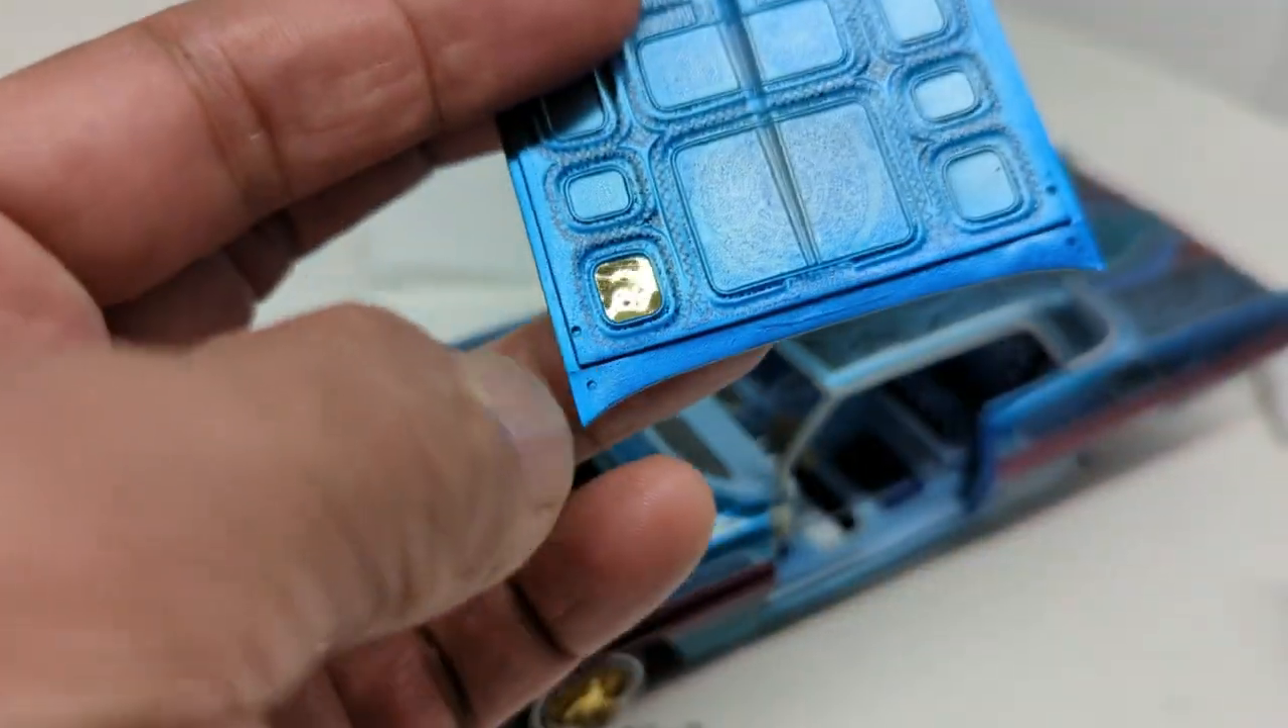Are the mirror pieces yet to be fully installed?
Yes.